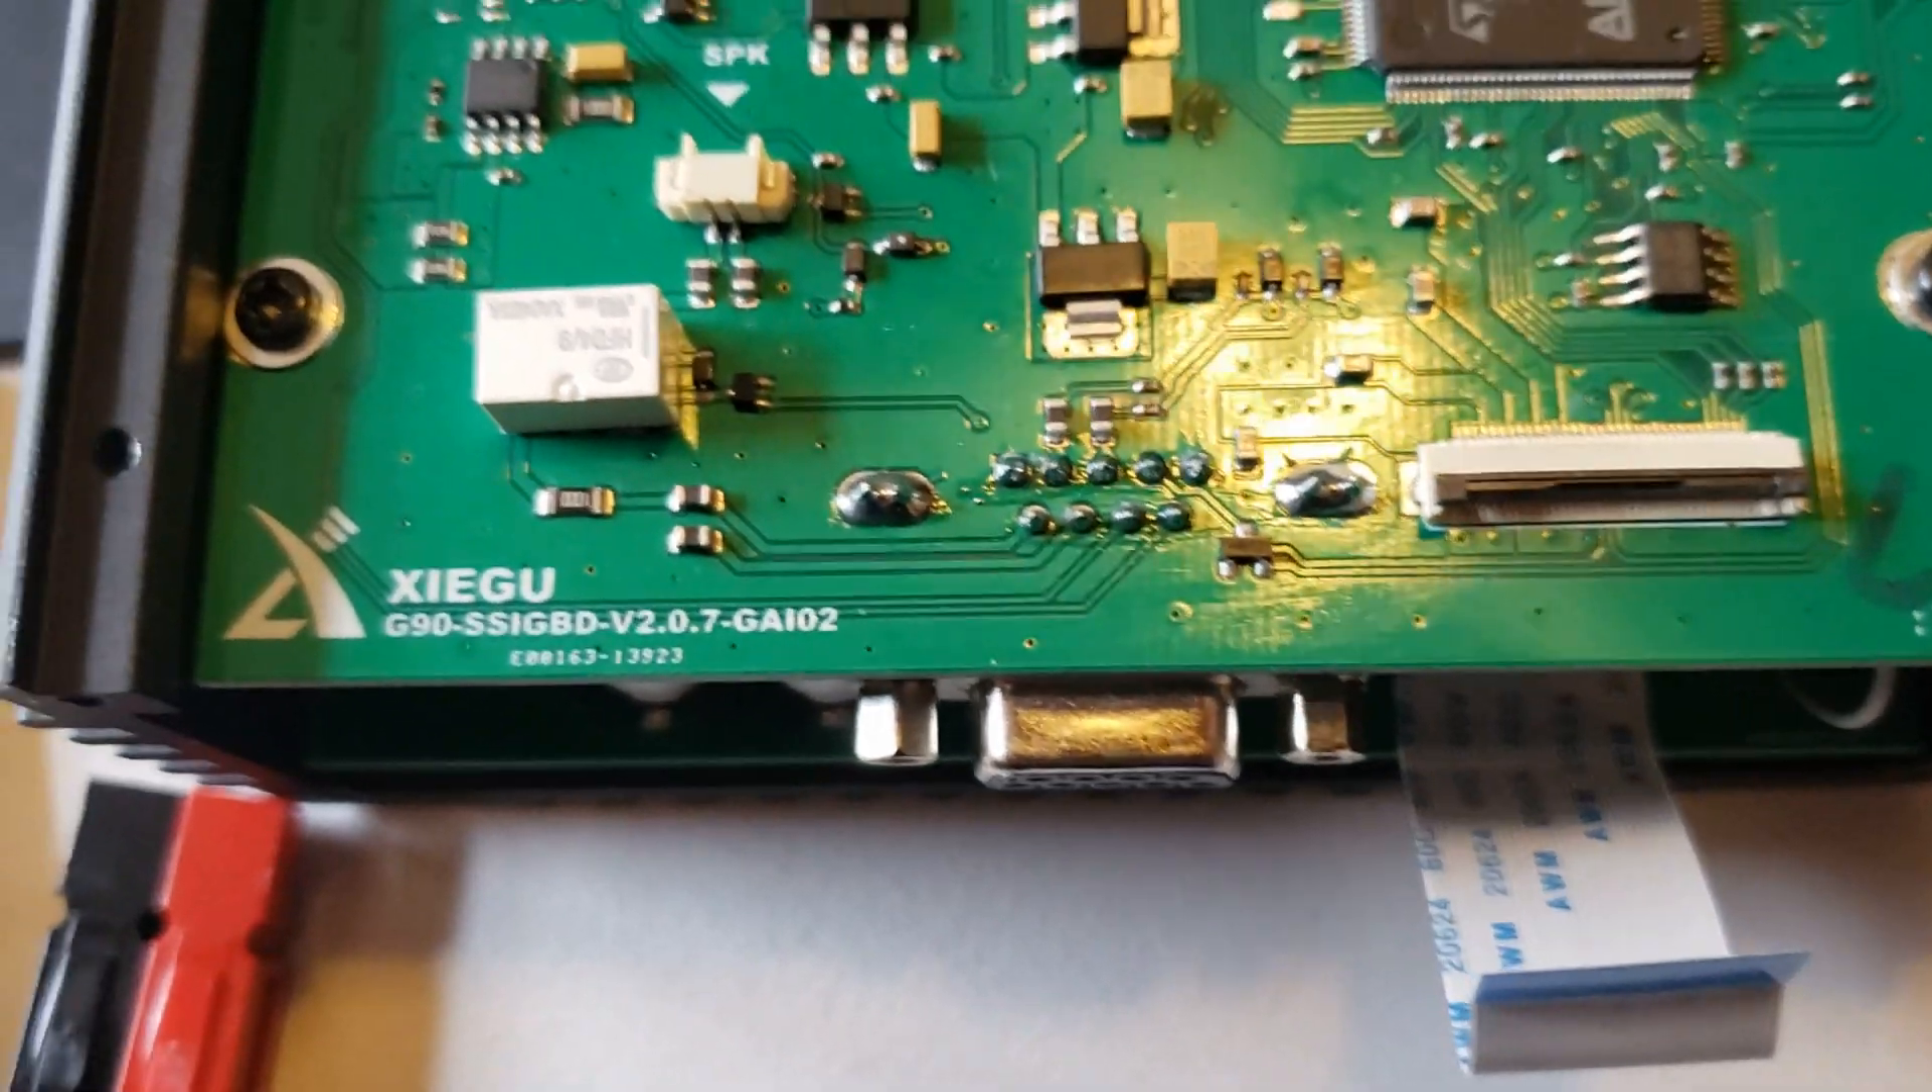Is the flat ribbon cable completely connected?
No.